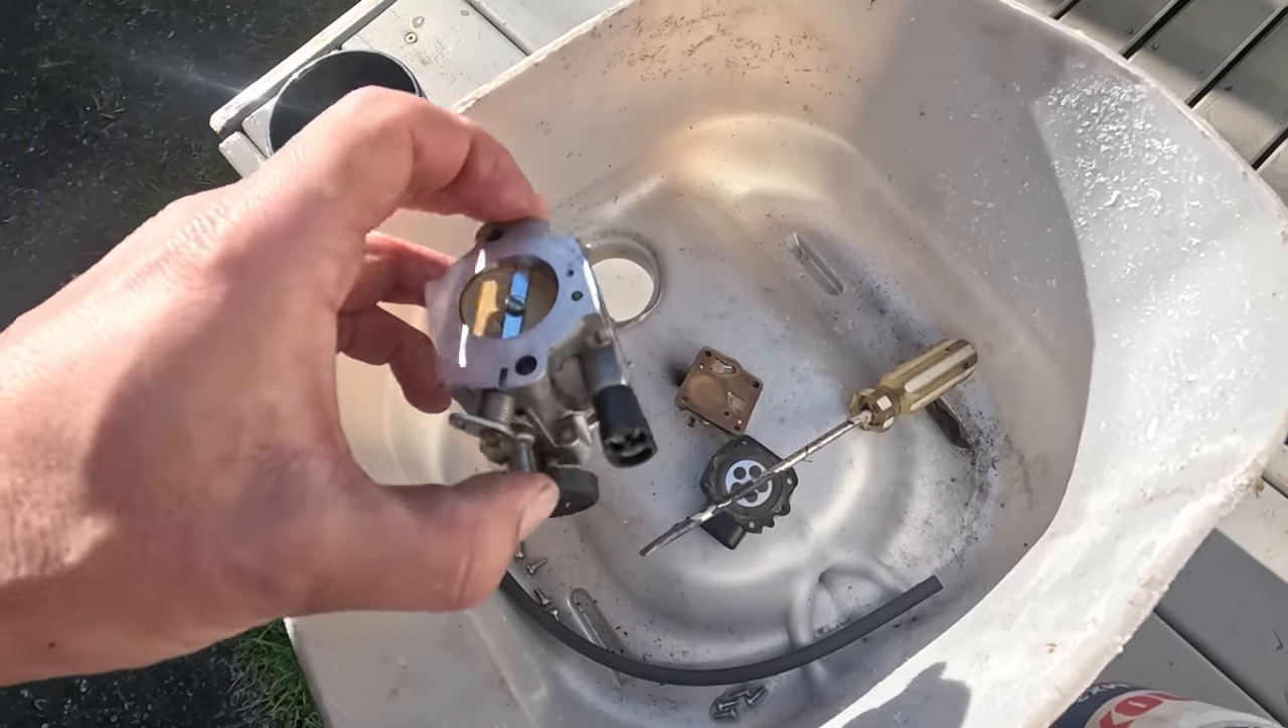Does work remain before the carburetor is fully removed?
No.